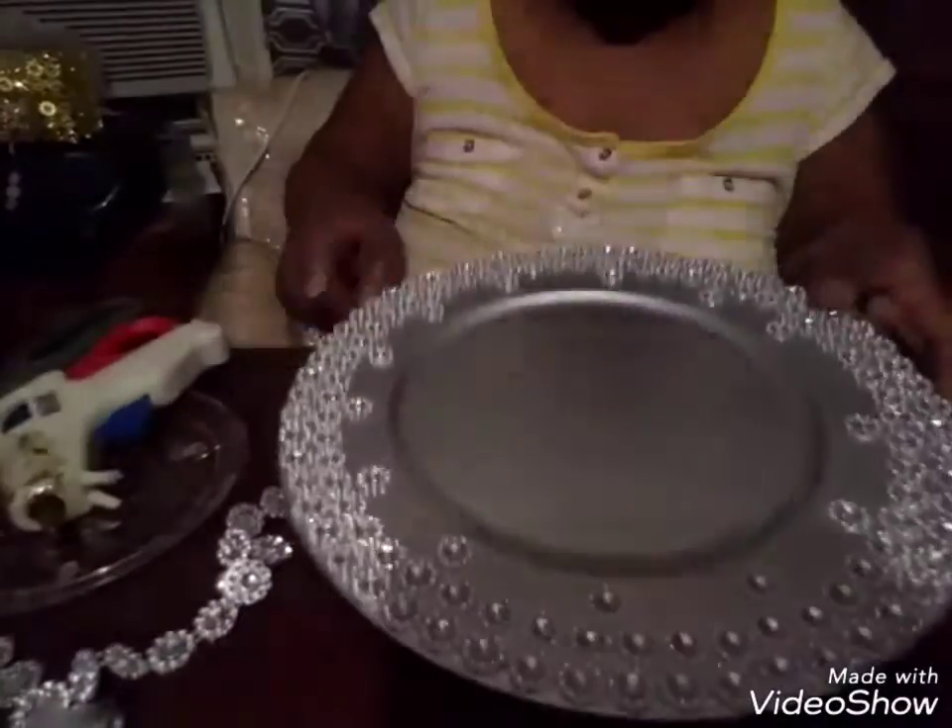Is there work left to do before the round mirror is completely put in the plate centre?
Yes.